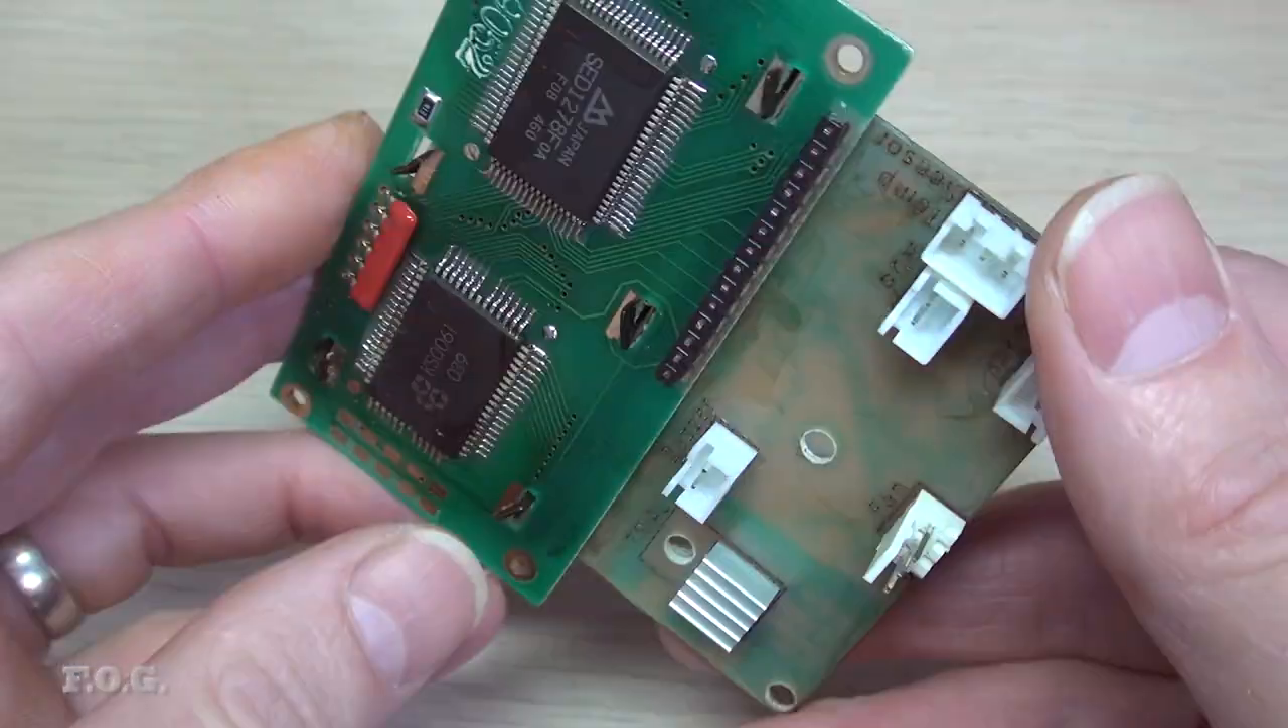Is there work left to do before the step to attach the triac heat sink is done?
No.